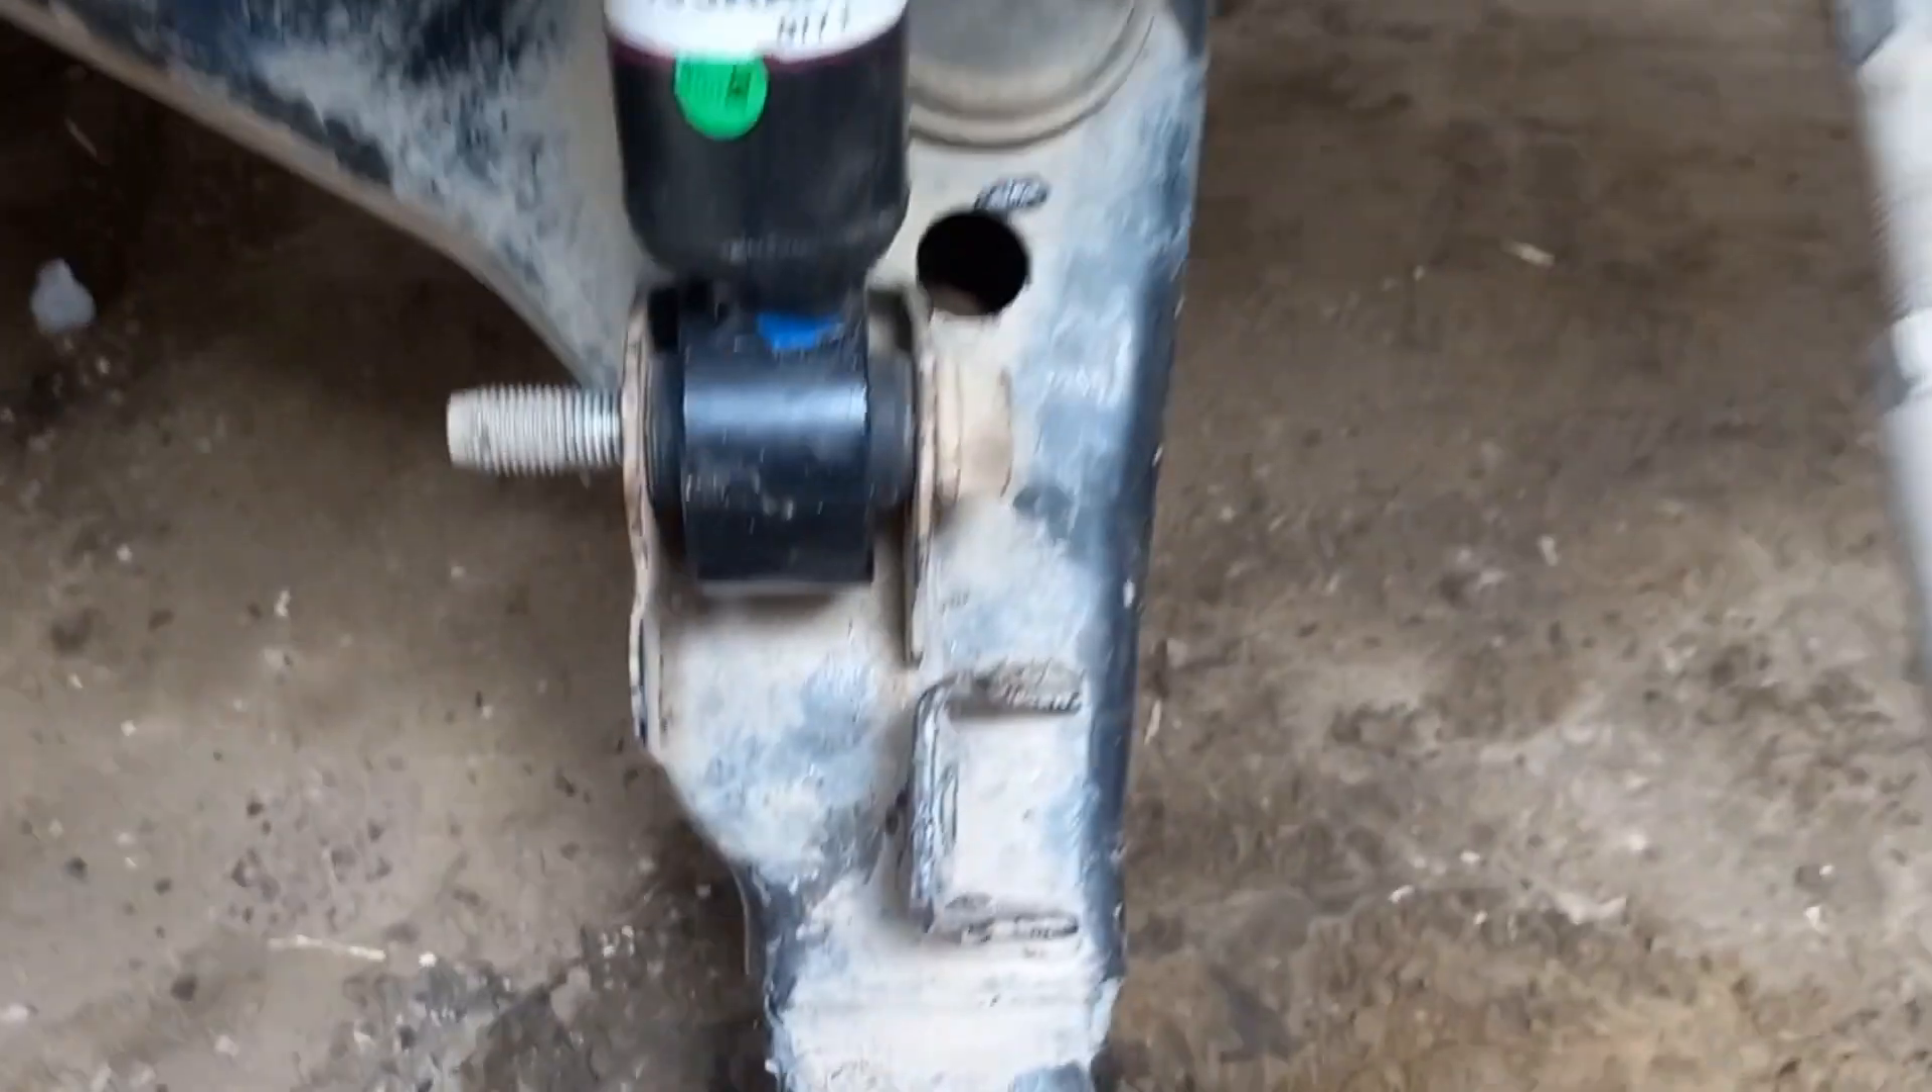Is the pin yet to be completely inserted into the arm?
No.